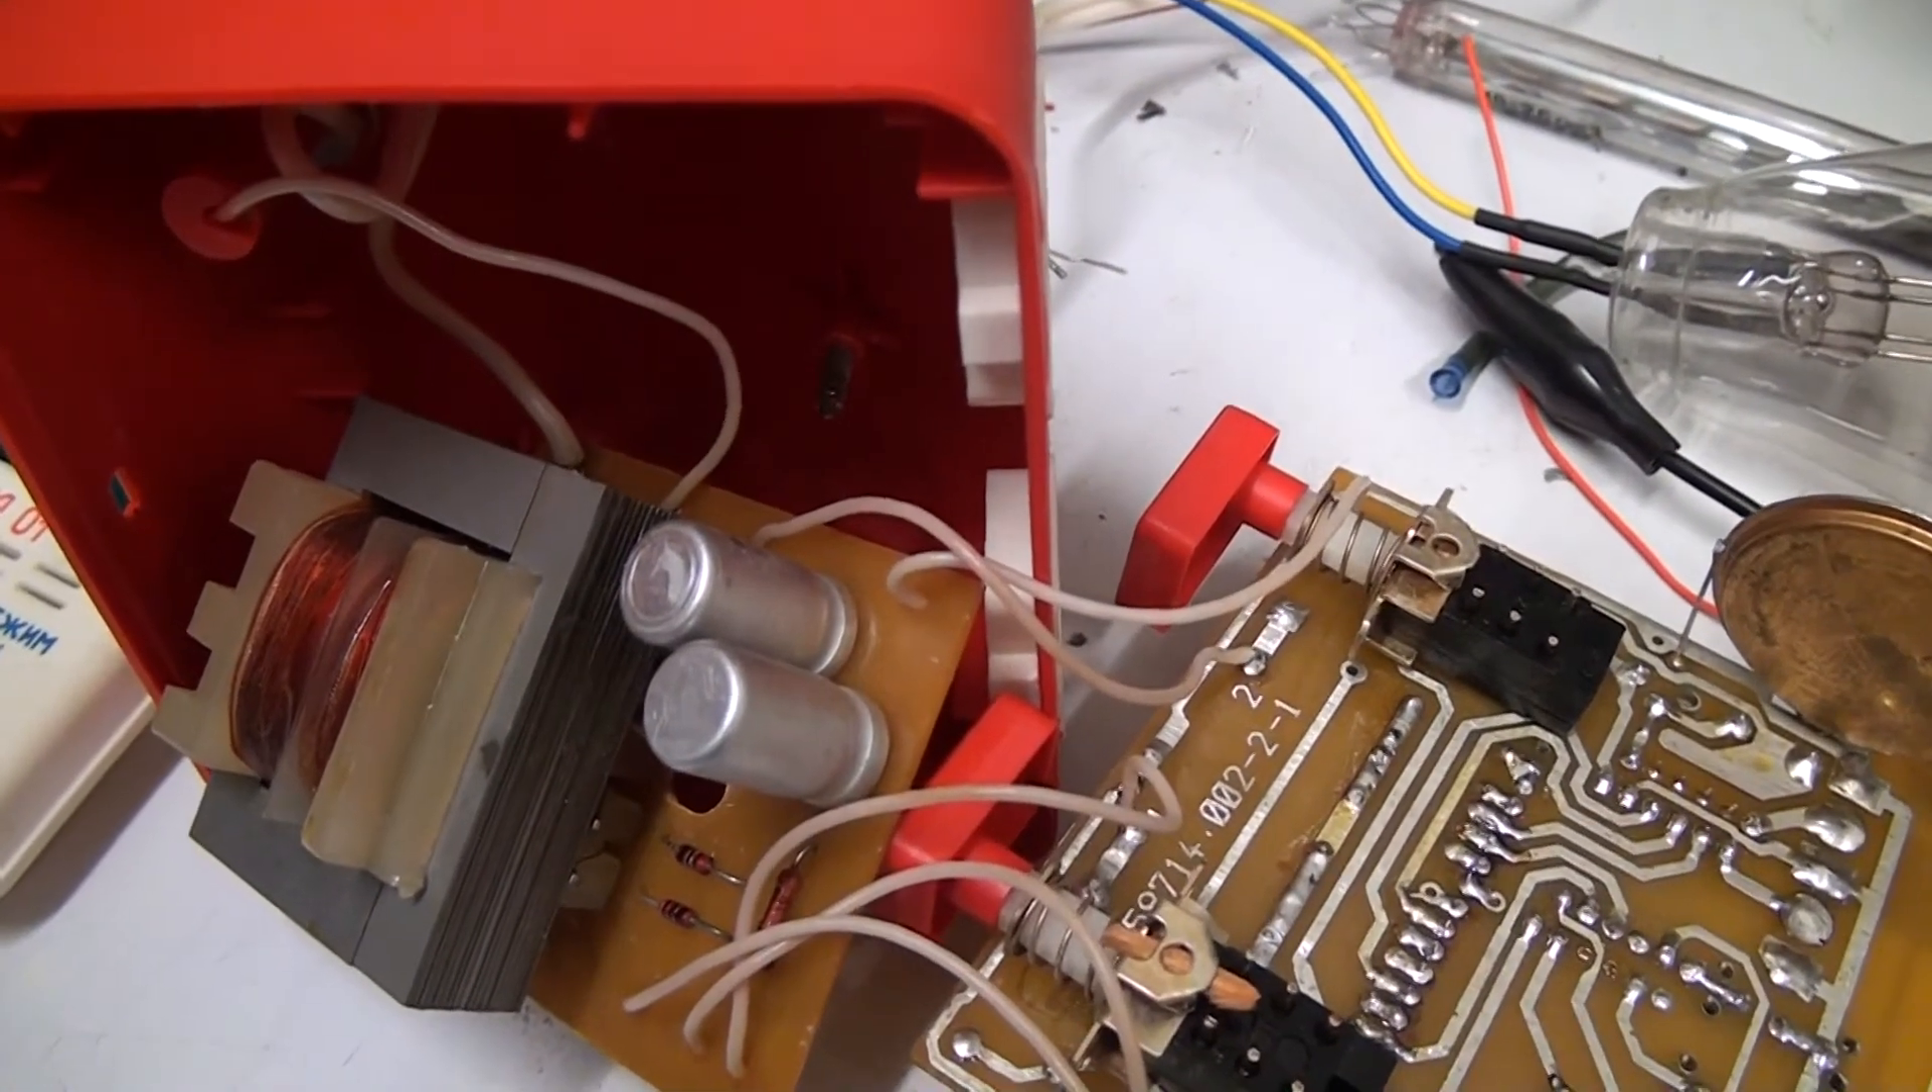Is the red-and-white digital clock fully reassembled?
No.